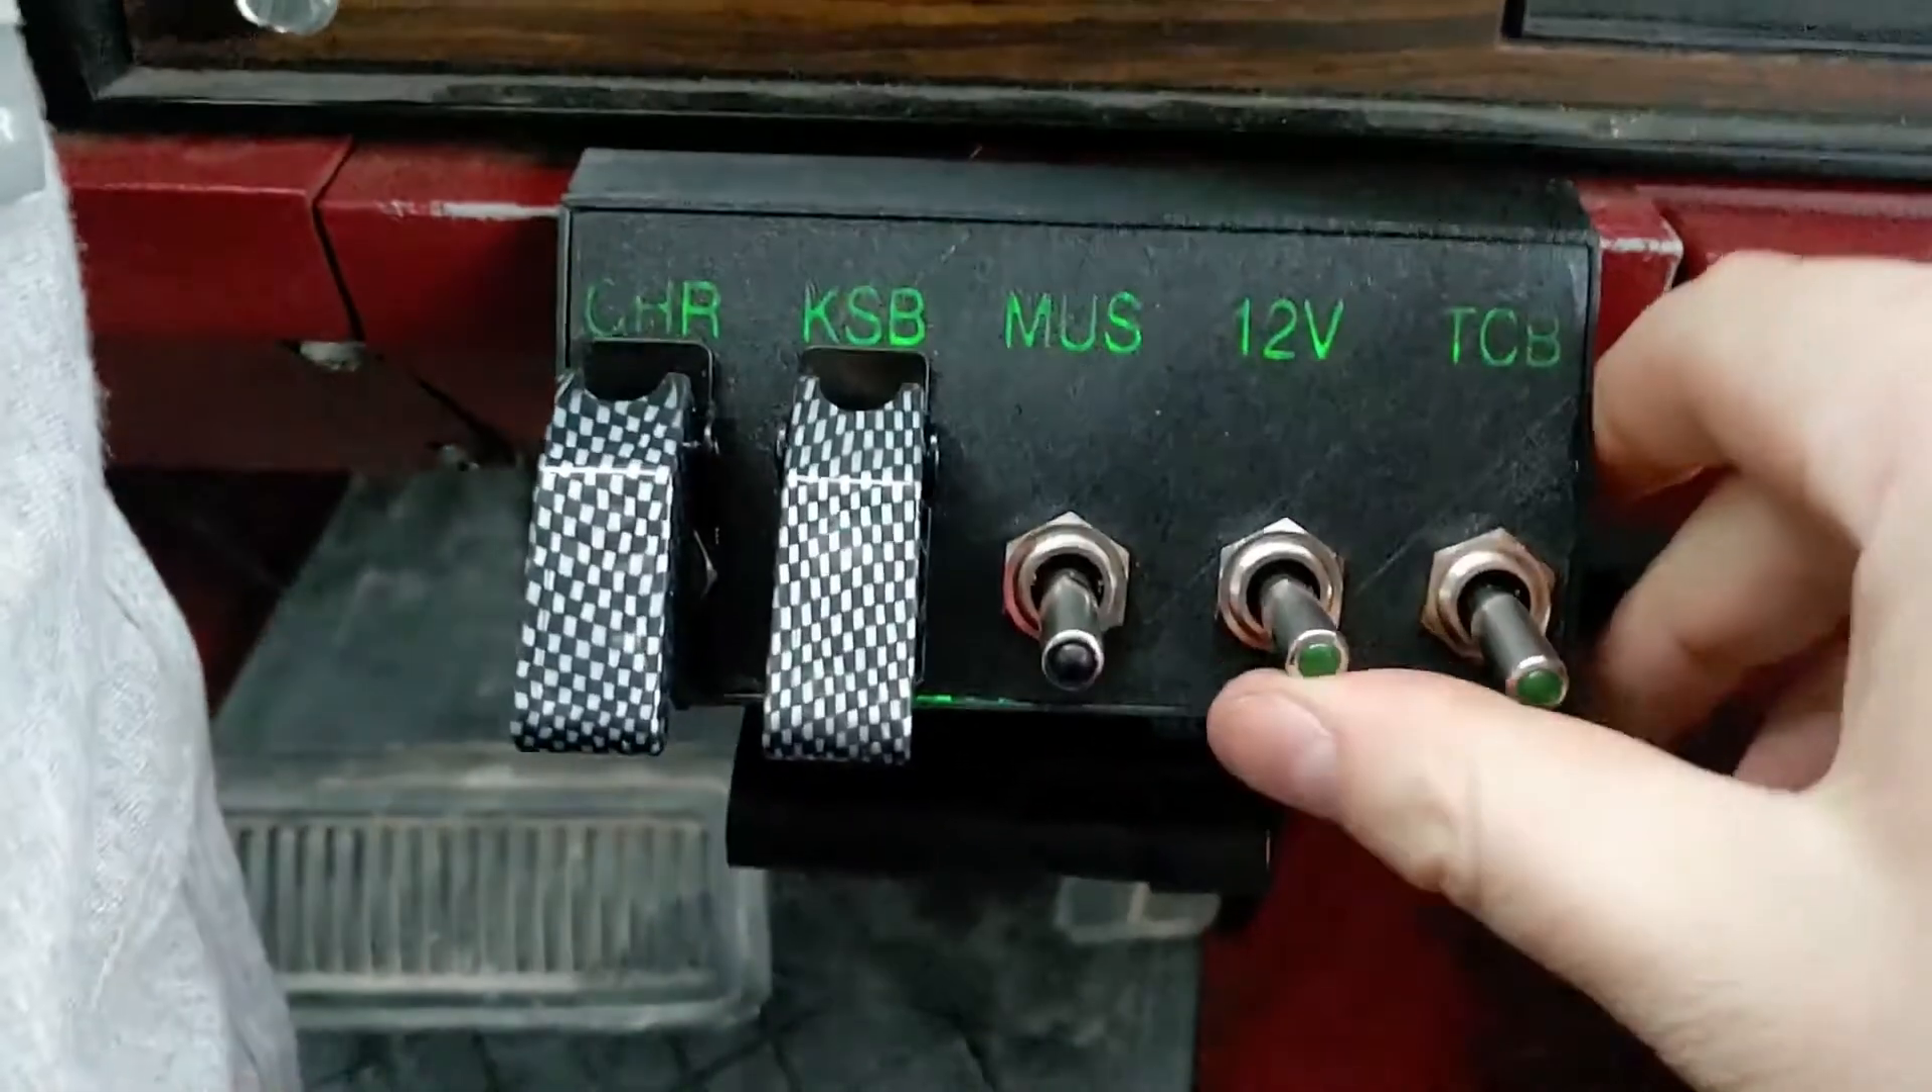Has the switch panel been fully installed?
Yes.